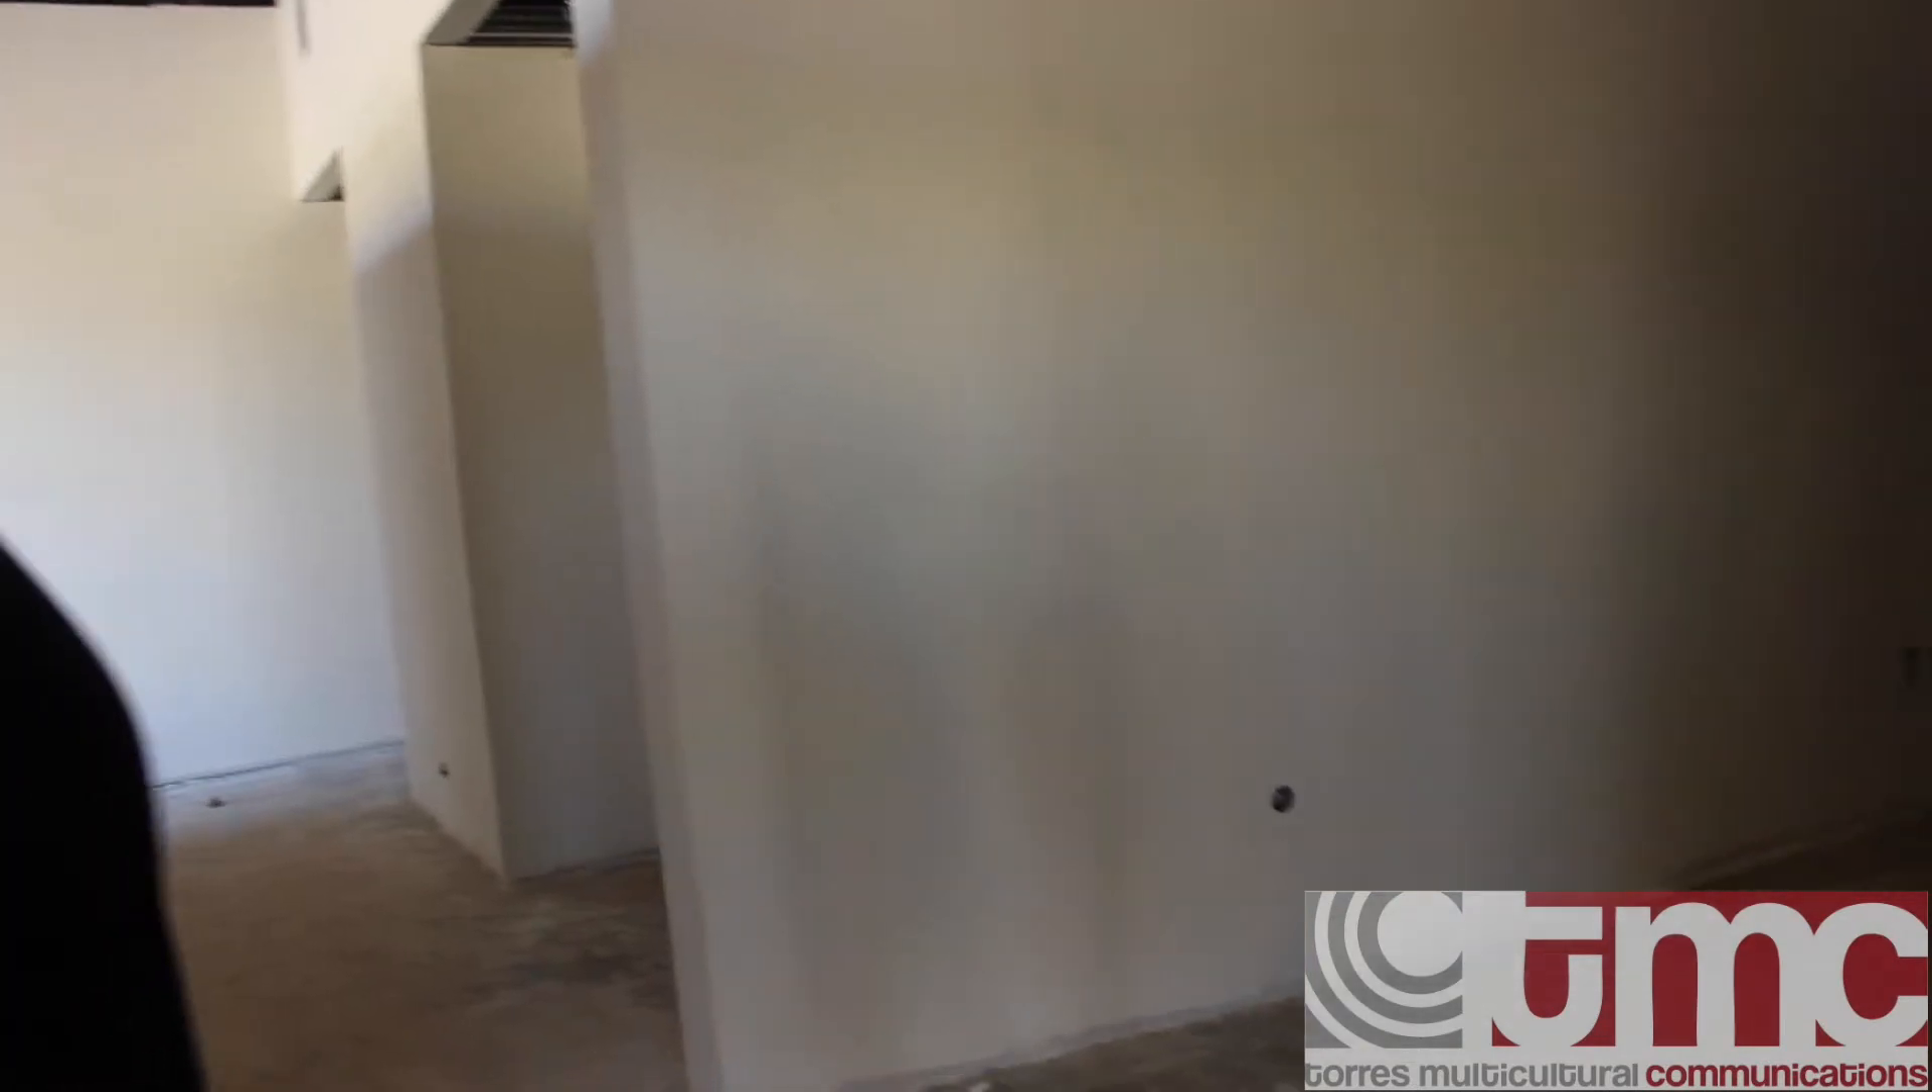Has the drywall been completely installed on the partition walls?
Yes.